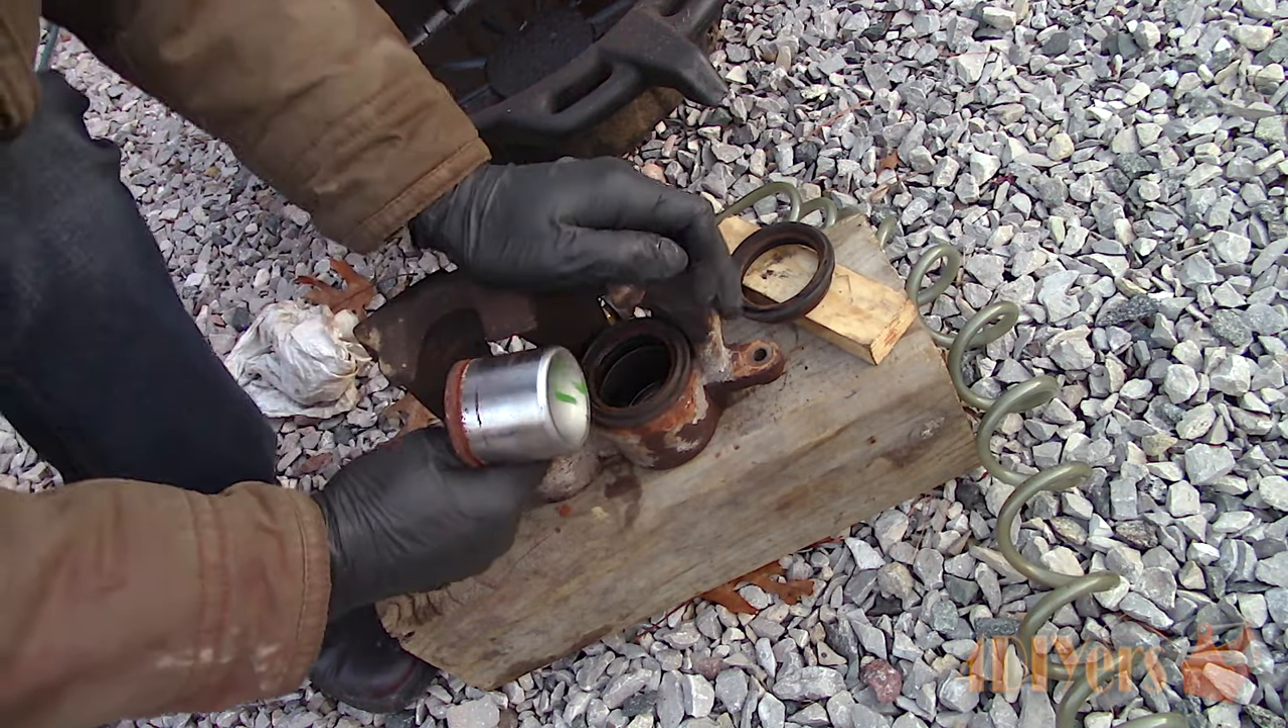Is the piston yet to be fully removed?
No.